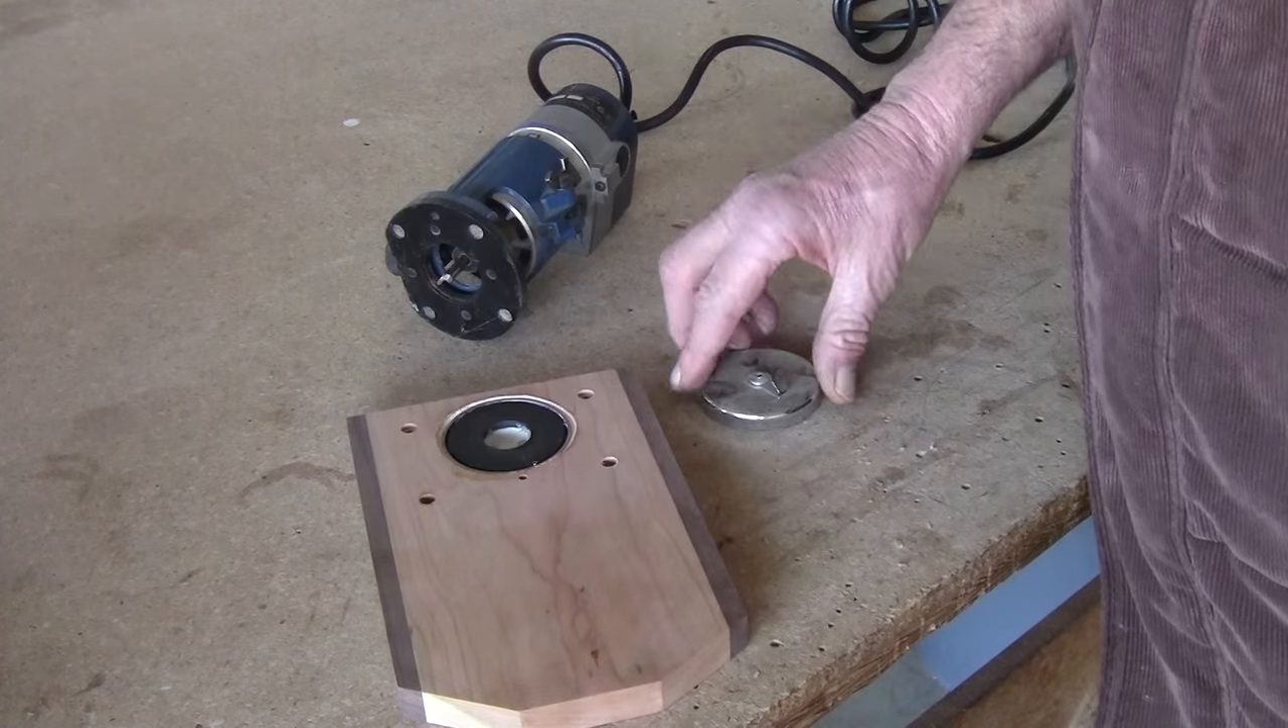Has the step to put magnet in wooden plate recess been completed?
Yes.